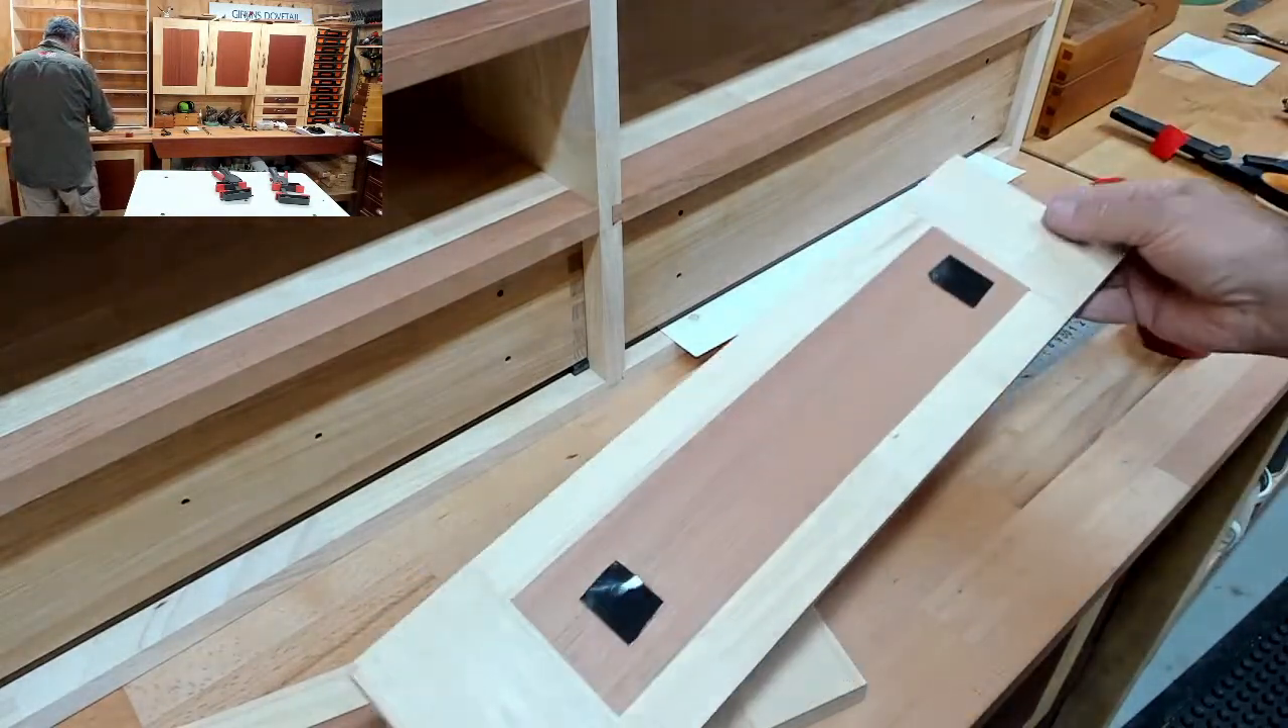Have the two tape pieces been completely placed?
Yes.